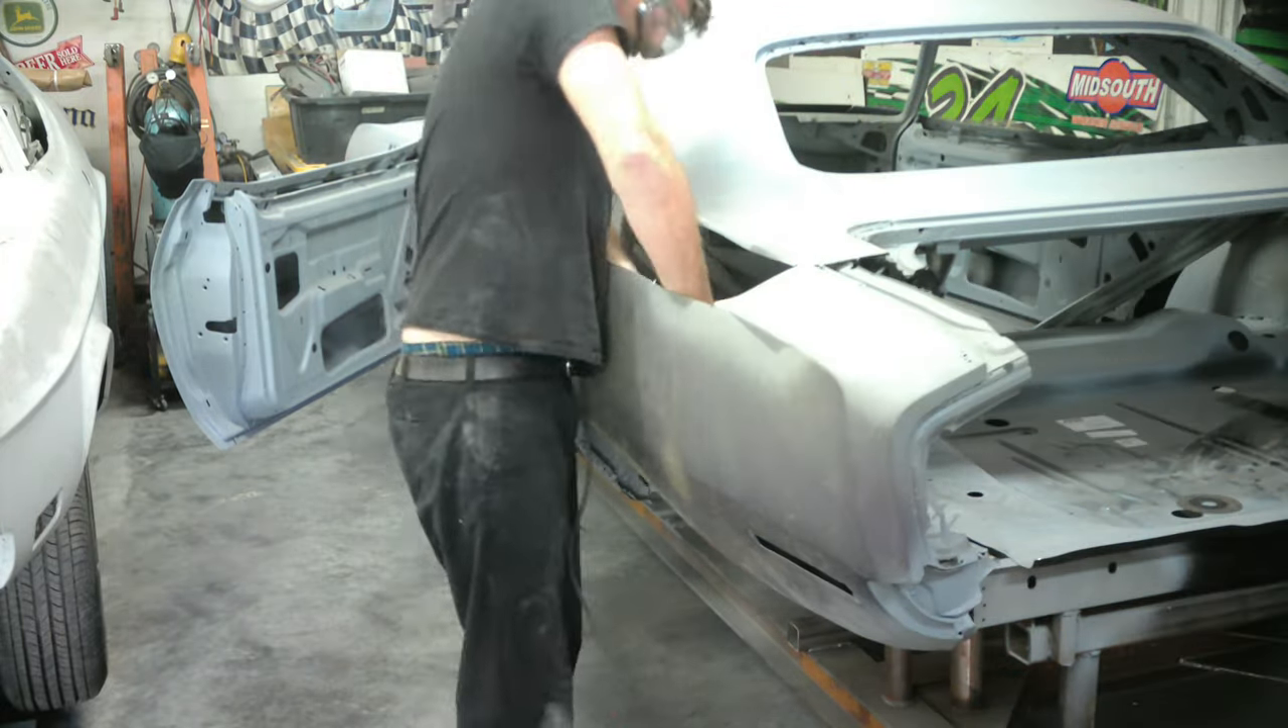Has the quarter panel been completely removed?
No.